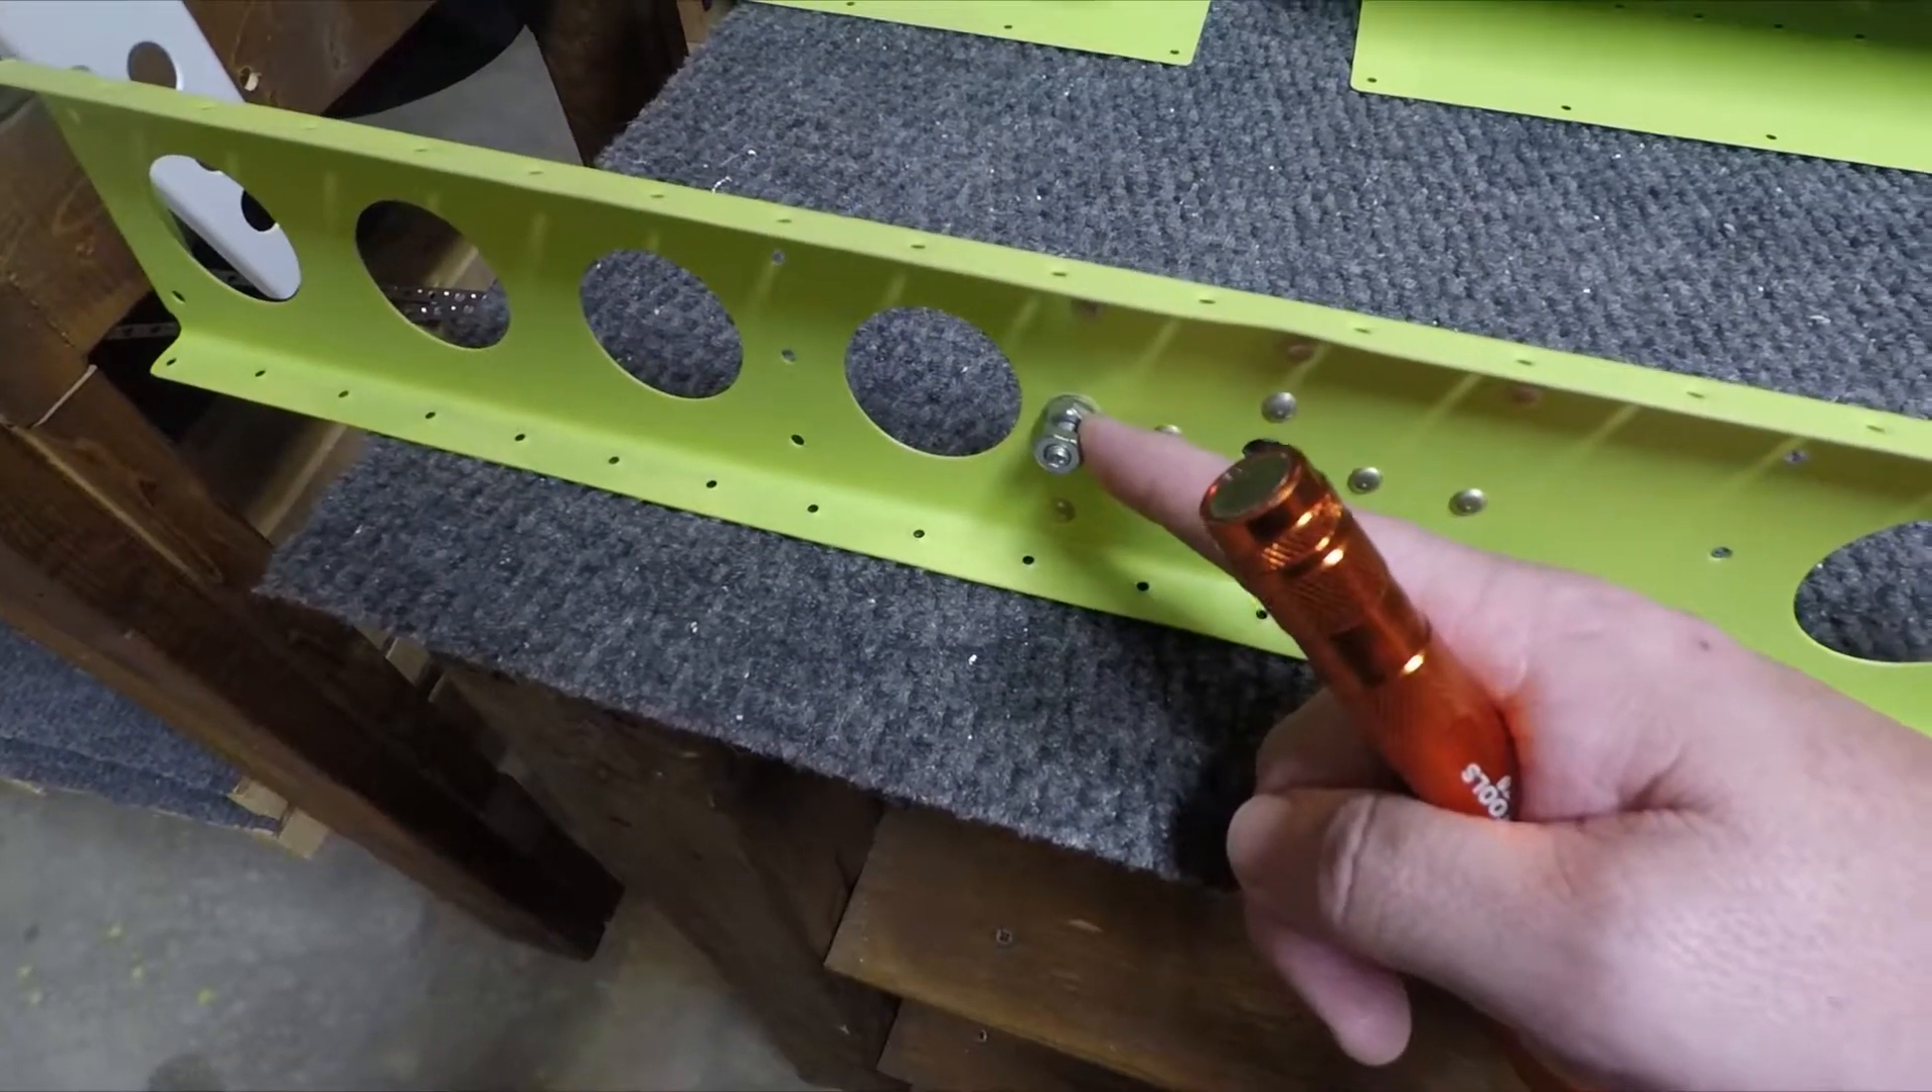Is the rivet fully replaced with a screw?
Yes.